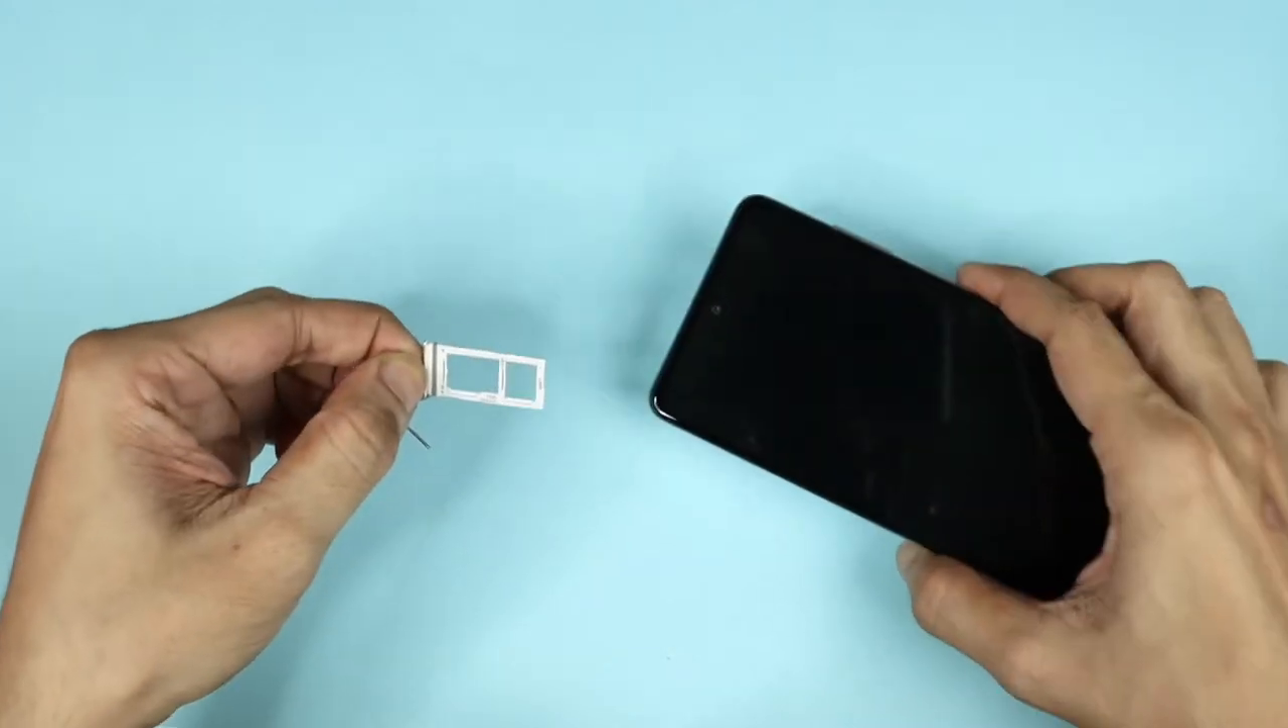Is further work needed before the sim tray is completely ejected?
No.